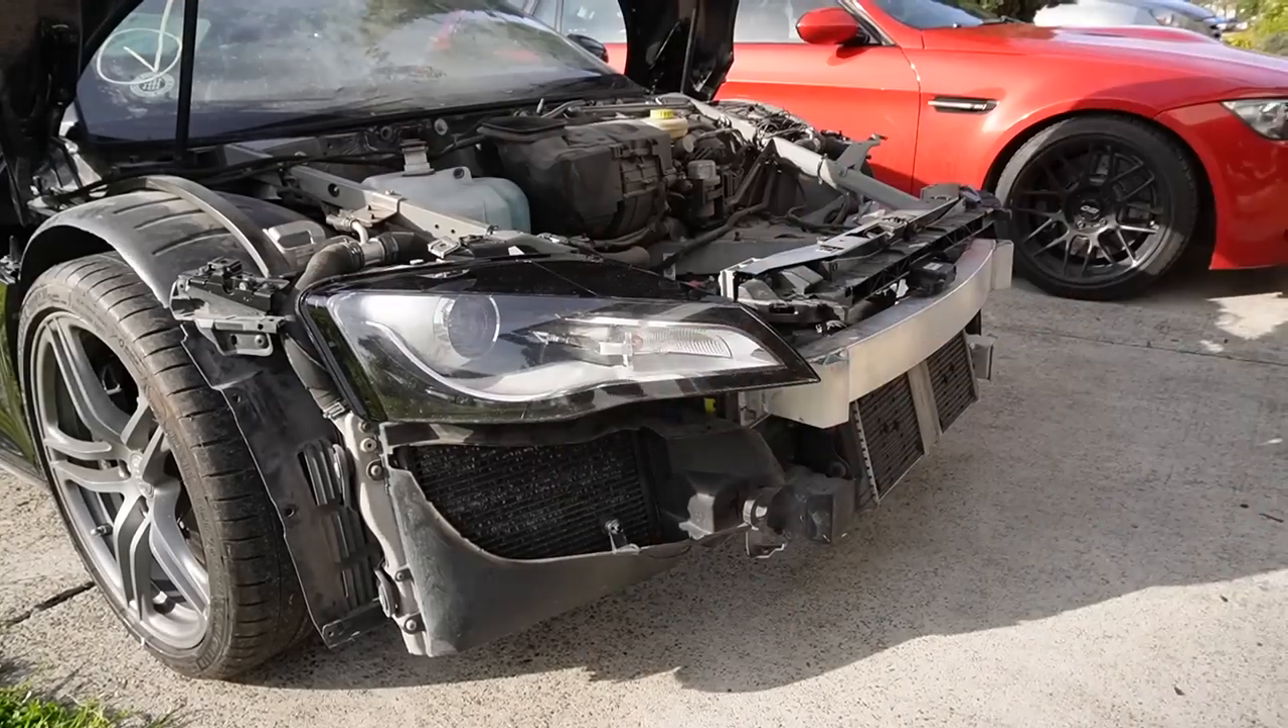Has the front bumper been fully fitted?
No.